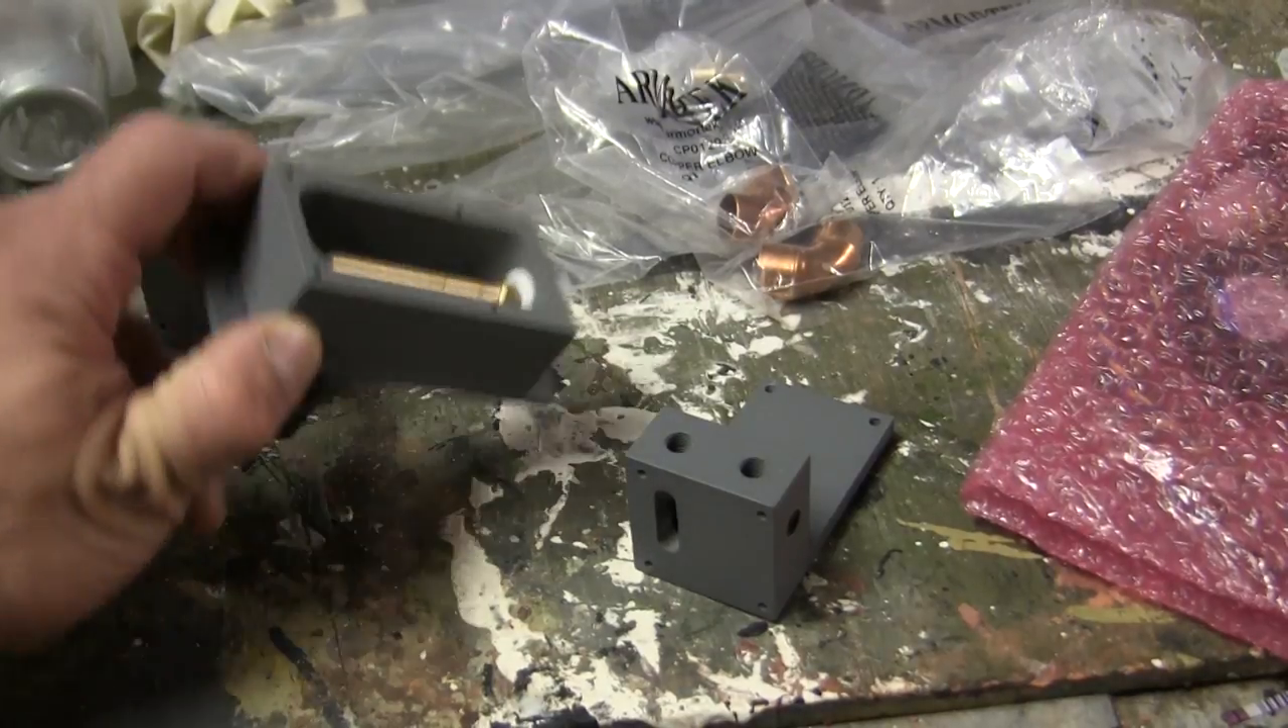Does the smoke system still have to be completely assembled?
Yes.